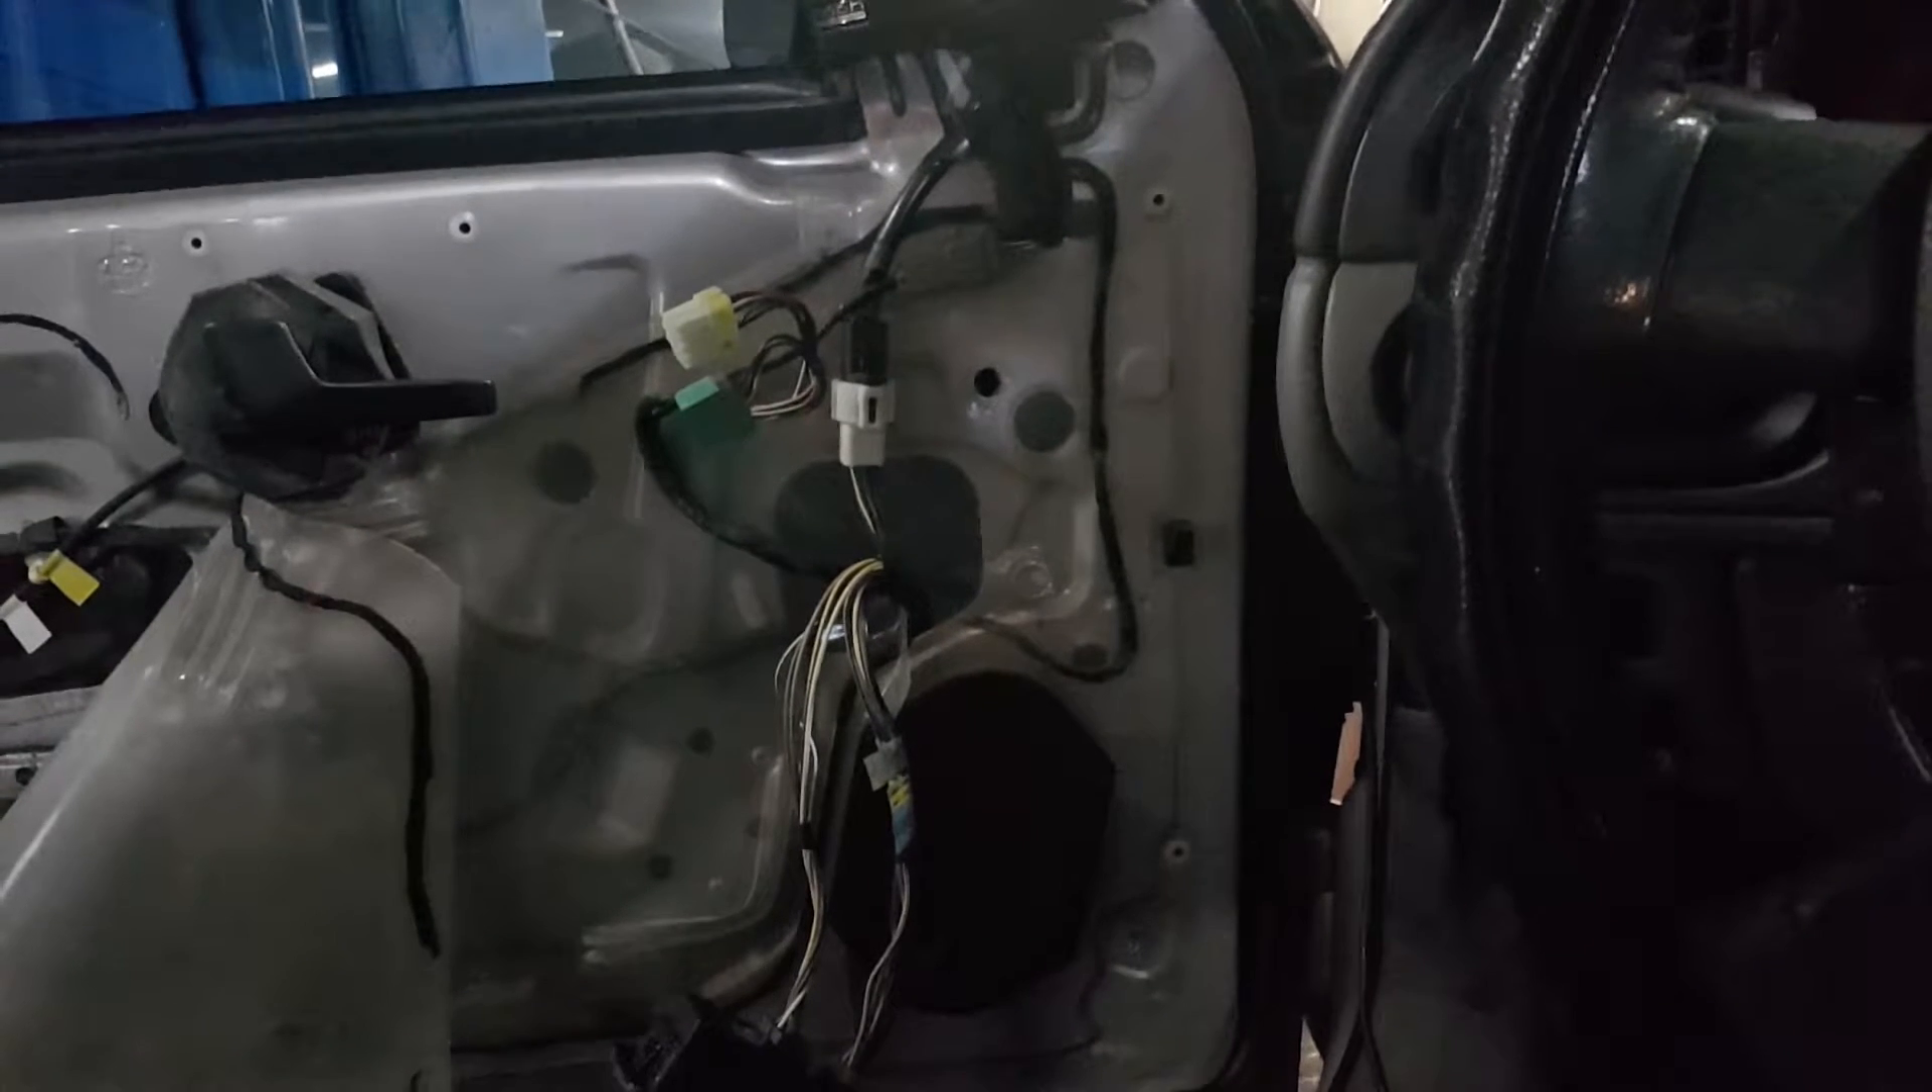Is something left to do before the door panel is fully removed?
No.